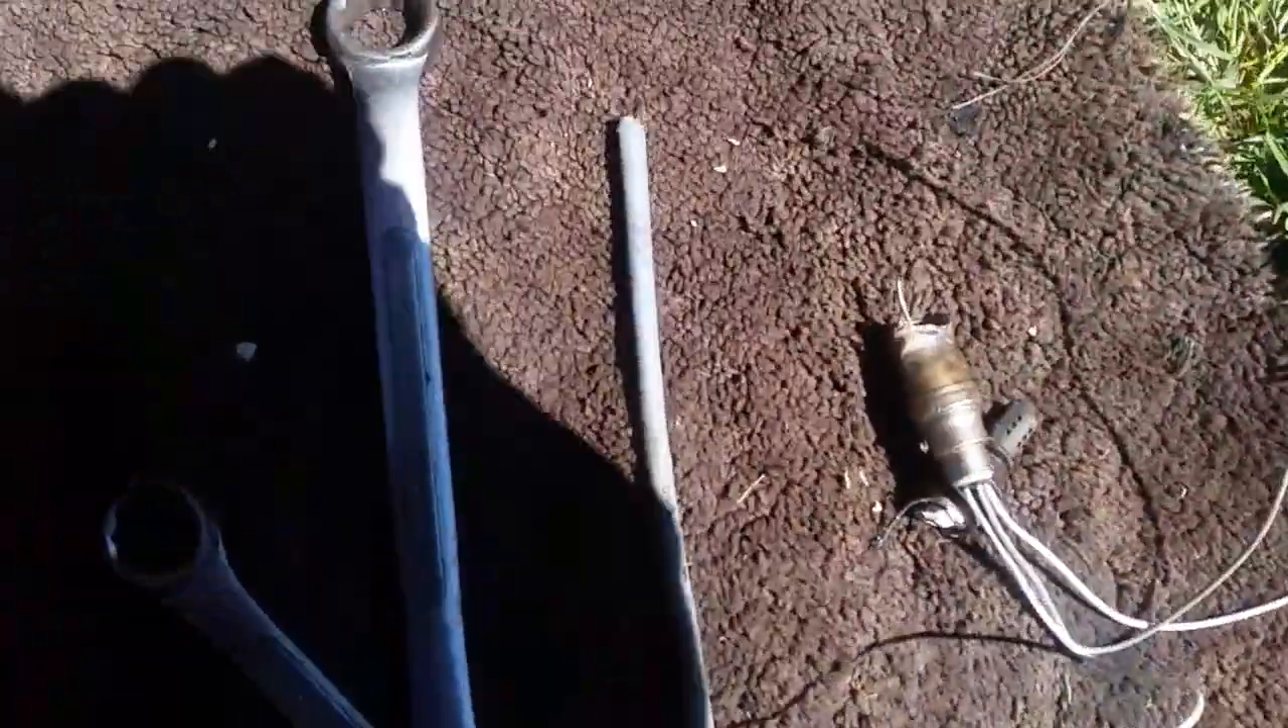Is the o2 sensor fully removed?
Yes.